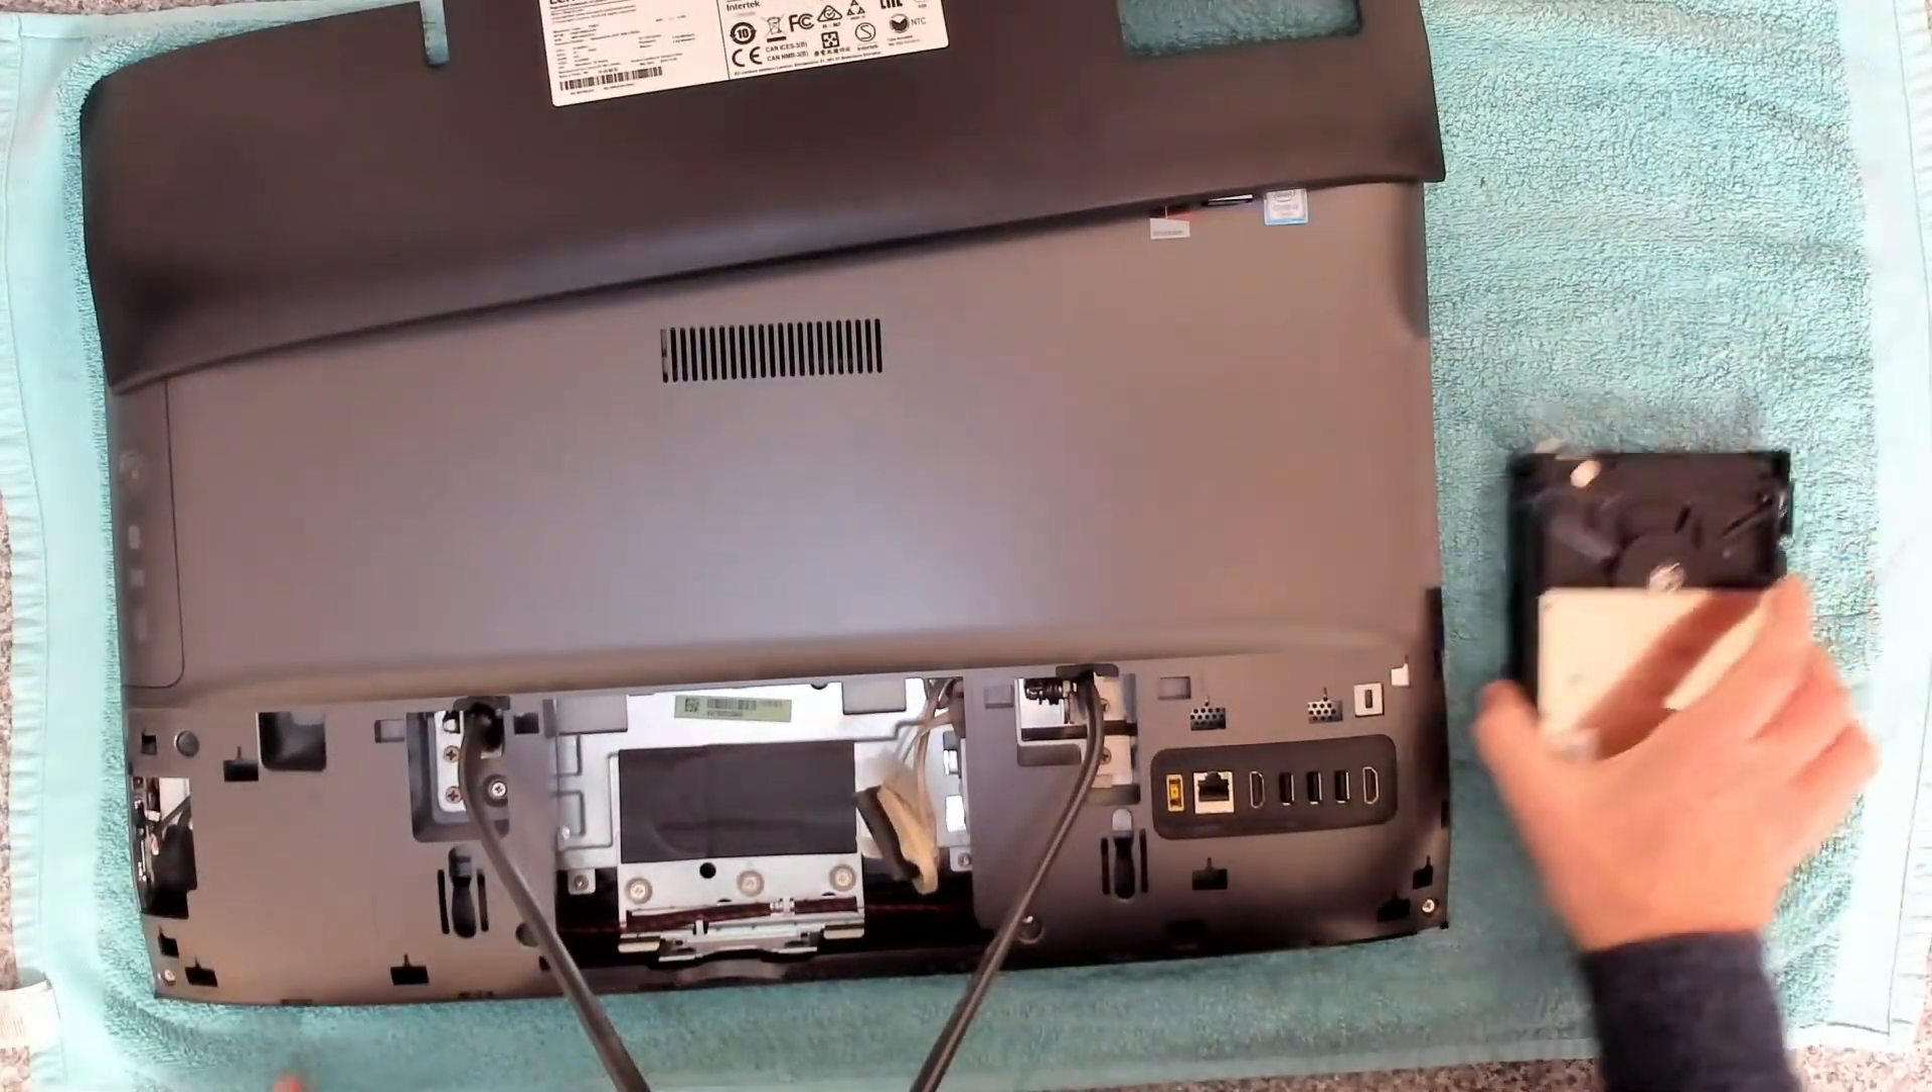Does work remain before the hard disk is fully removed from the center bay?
No.